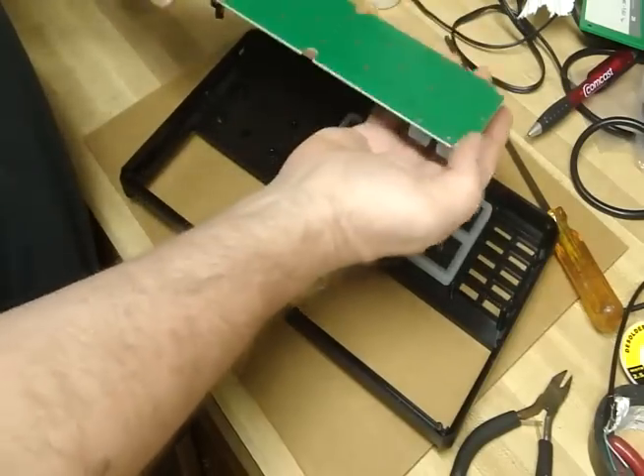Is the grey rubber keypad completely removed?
No.